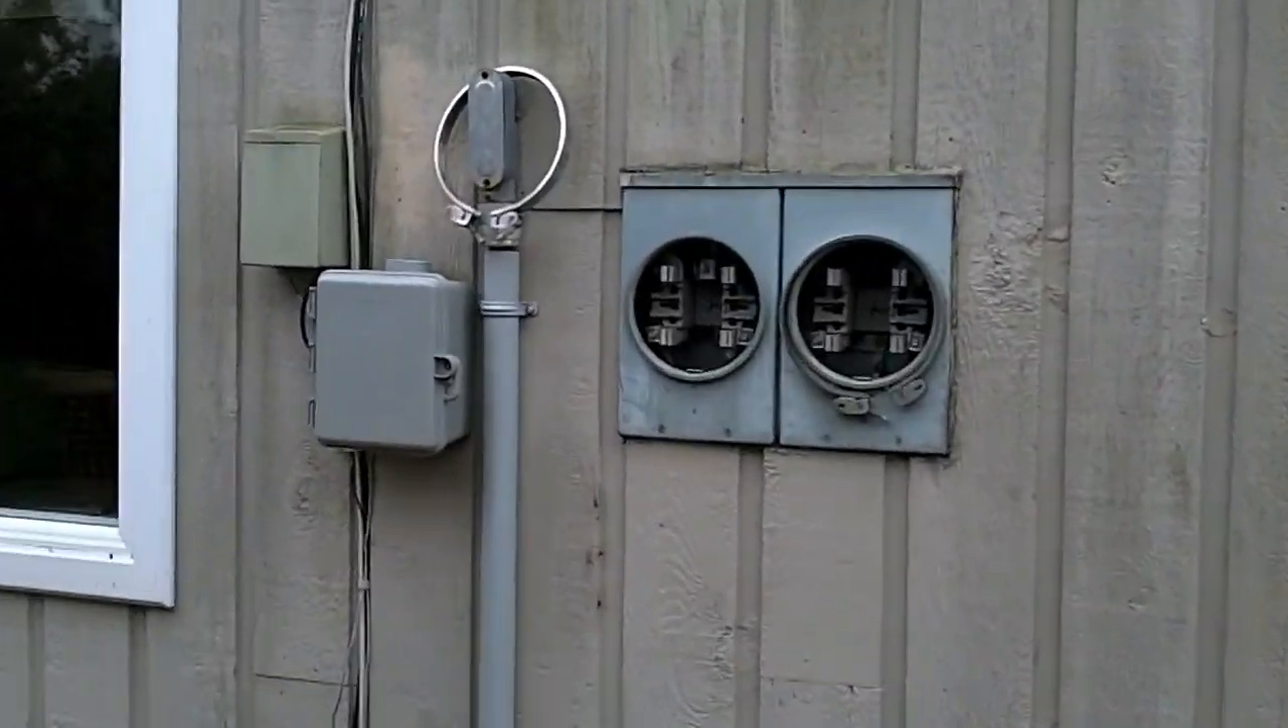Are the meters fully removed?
Yes.